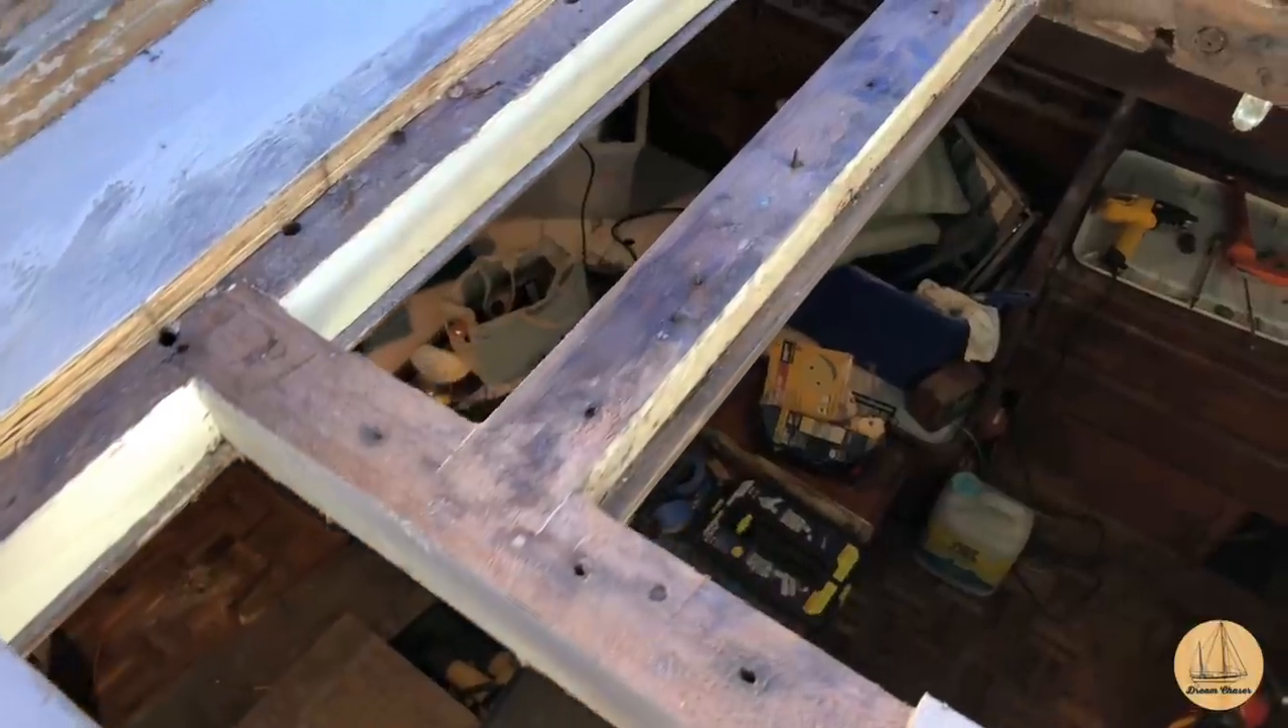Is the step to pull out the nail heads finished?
No.